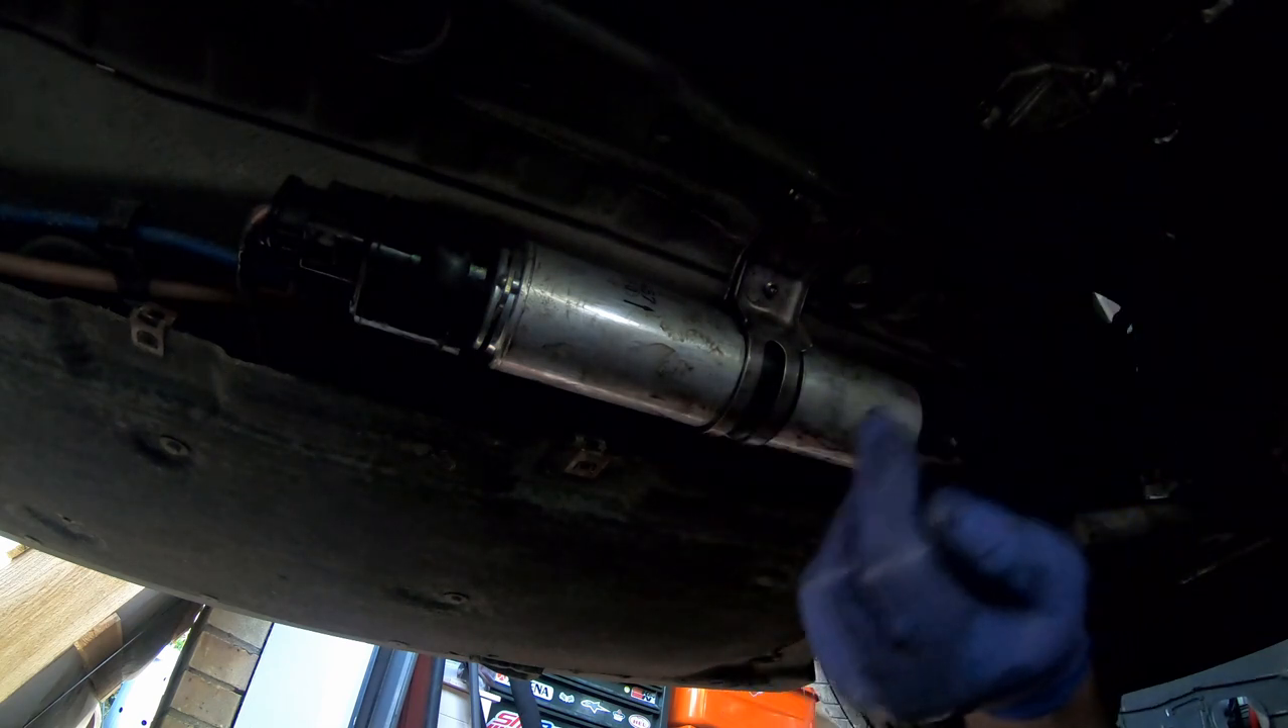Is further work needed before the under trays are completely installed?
Yes.